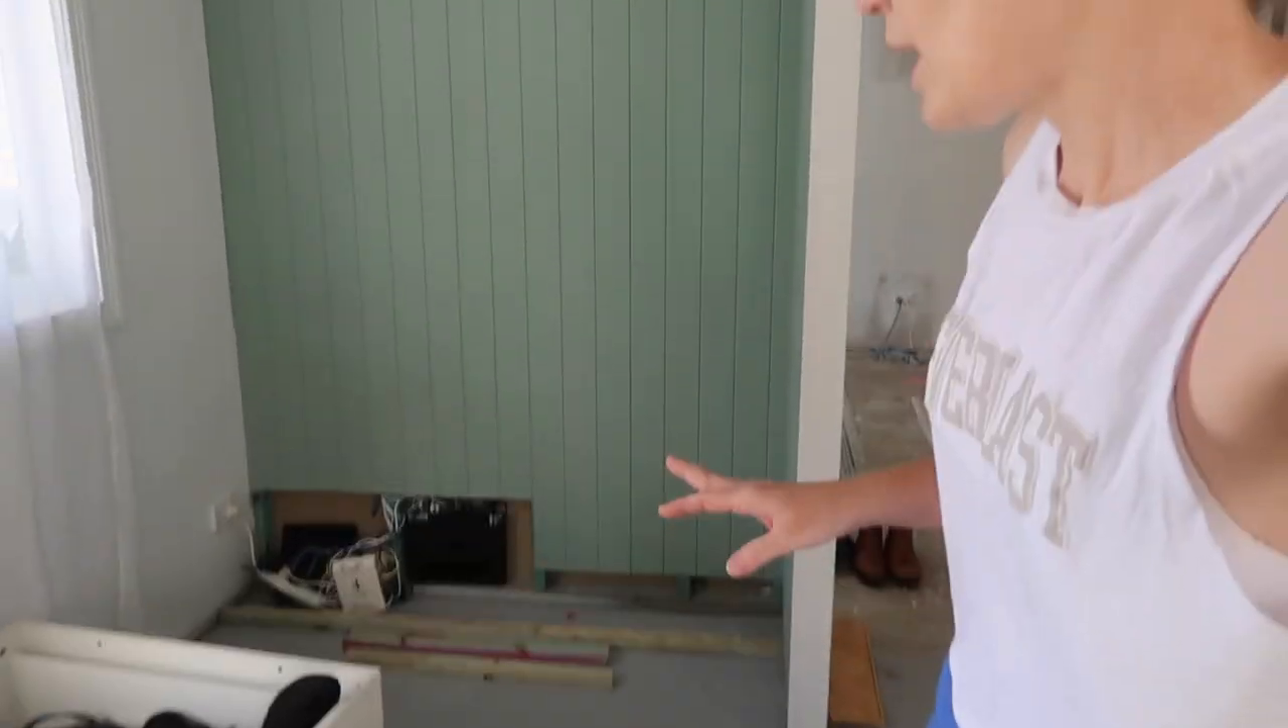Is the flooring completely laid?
No.